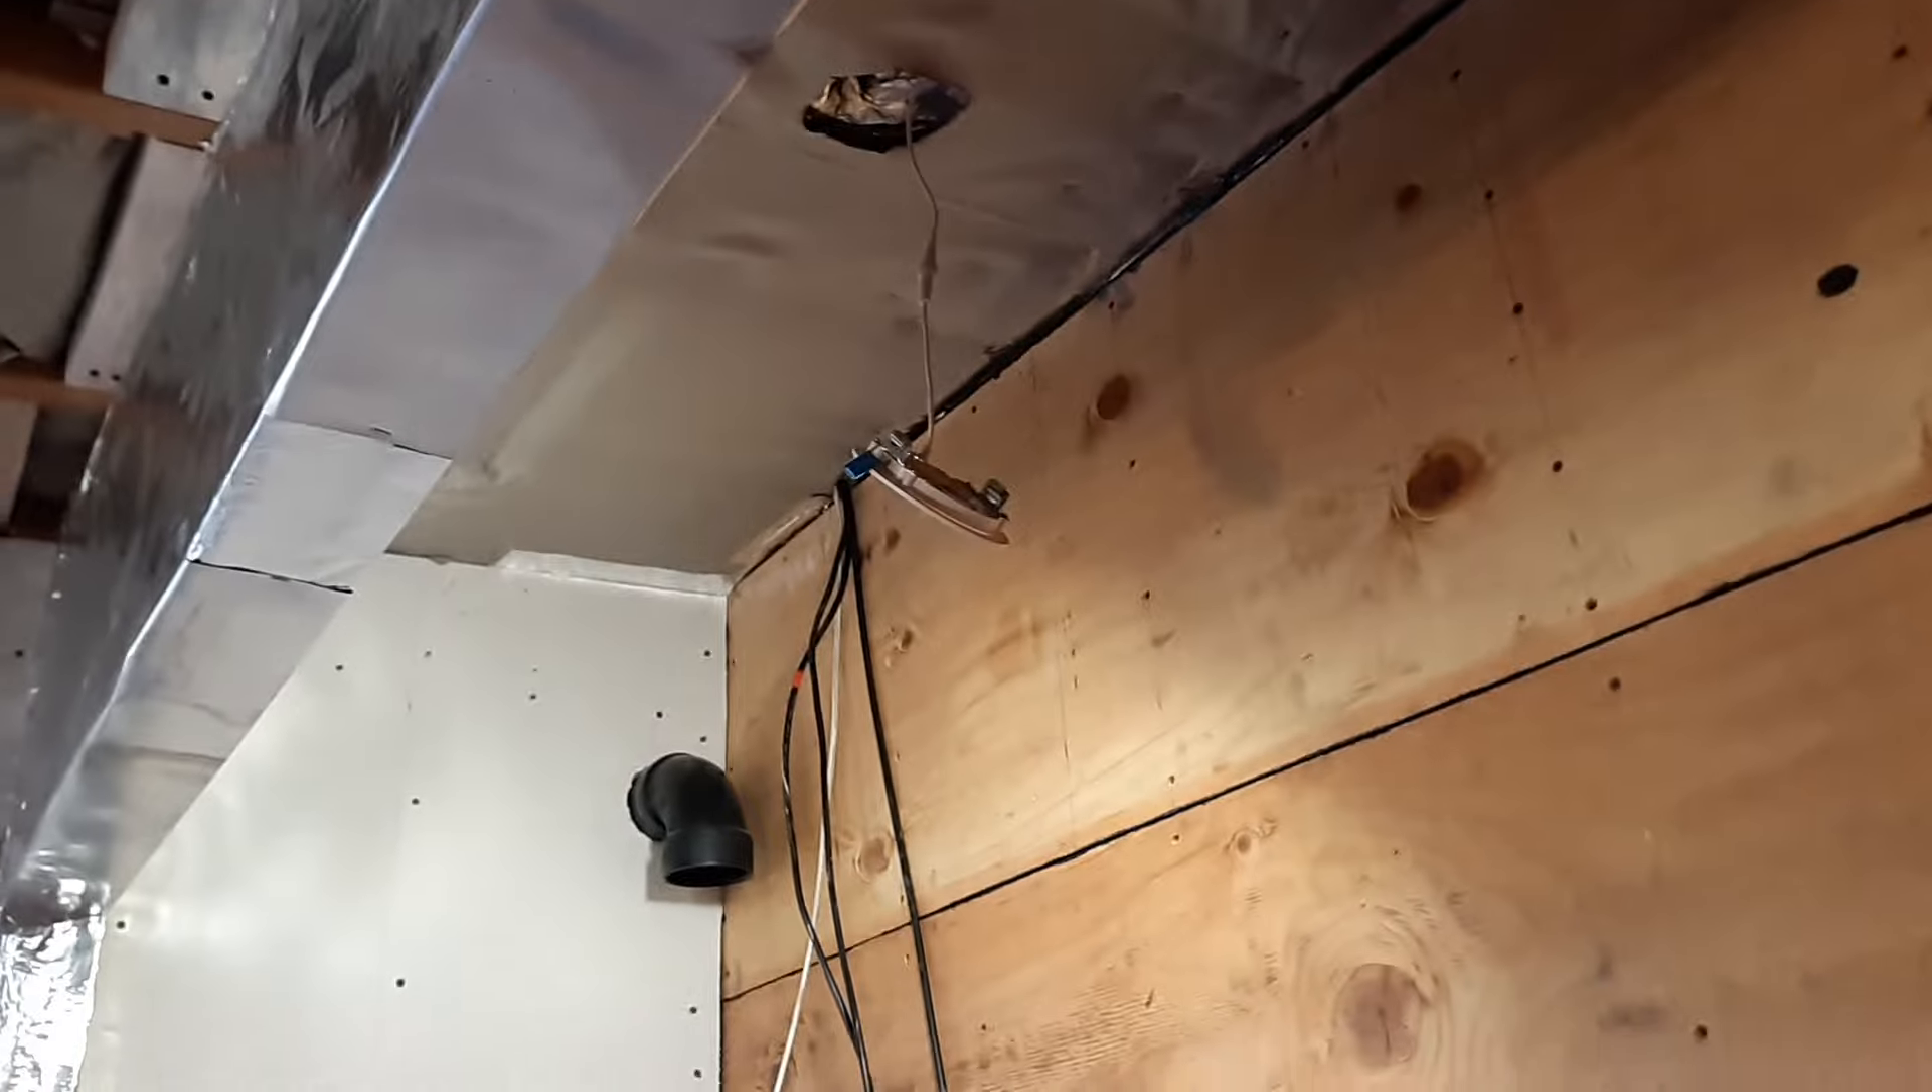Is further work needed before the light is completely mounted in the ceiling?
Yes.